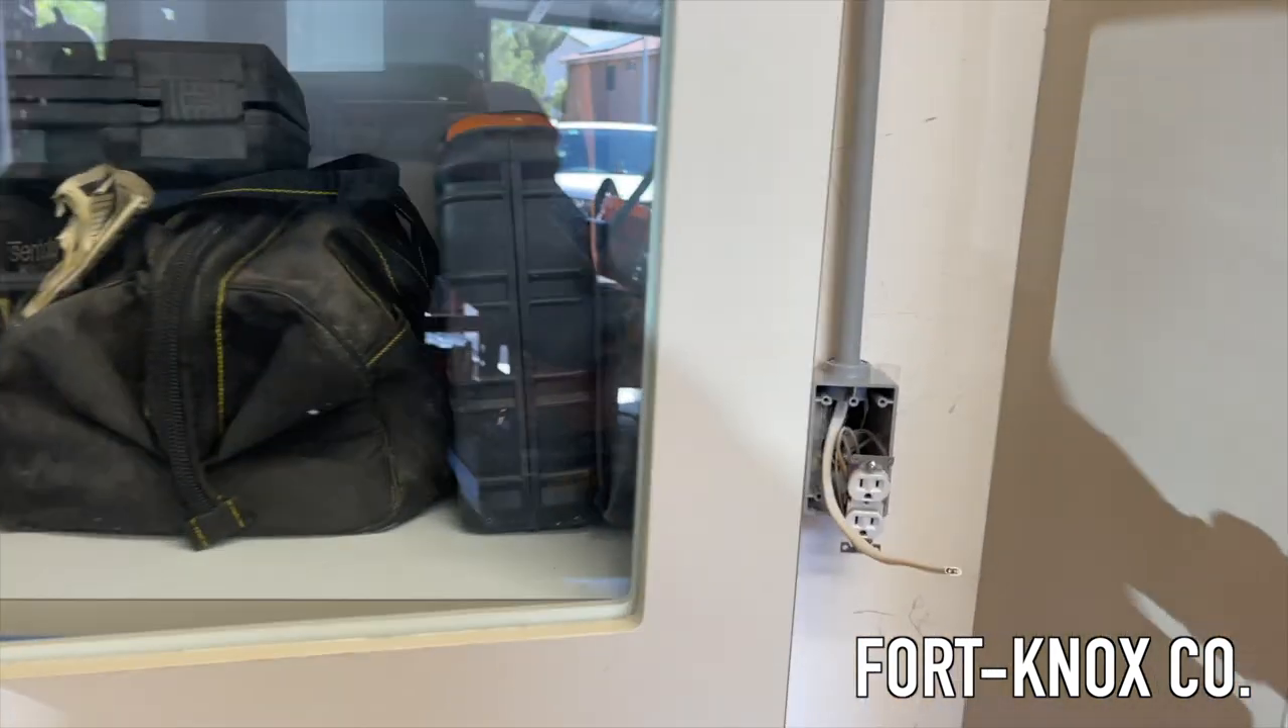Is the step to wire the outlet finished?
No.